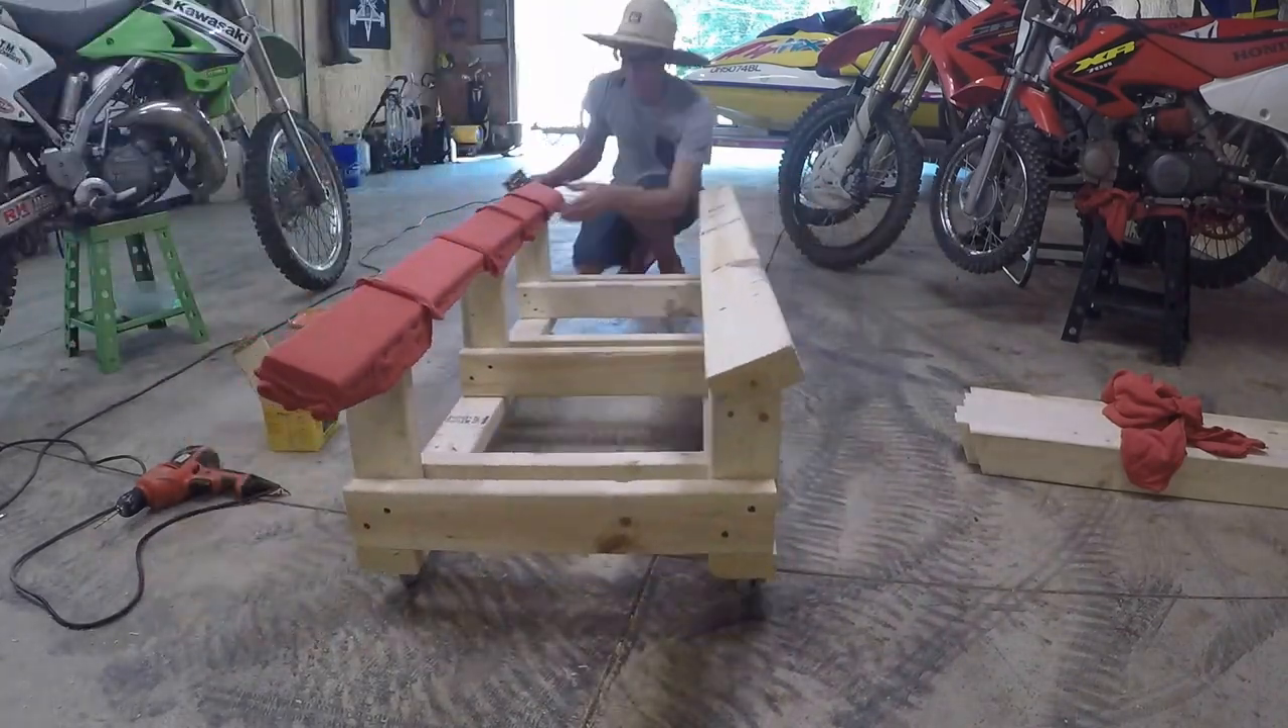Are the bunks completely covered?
No.